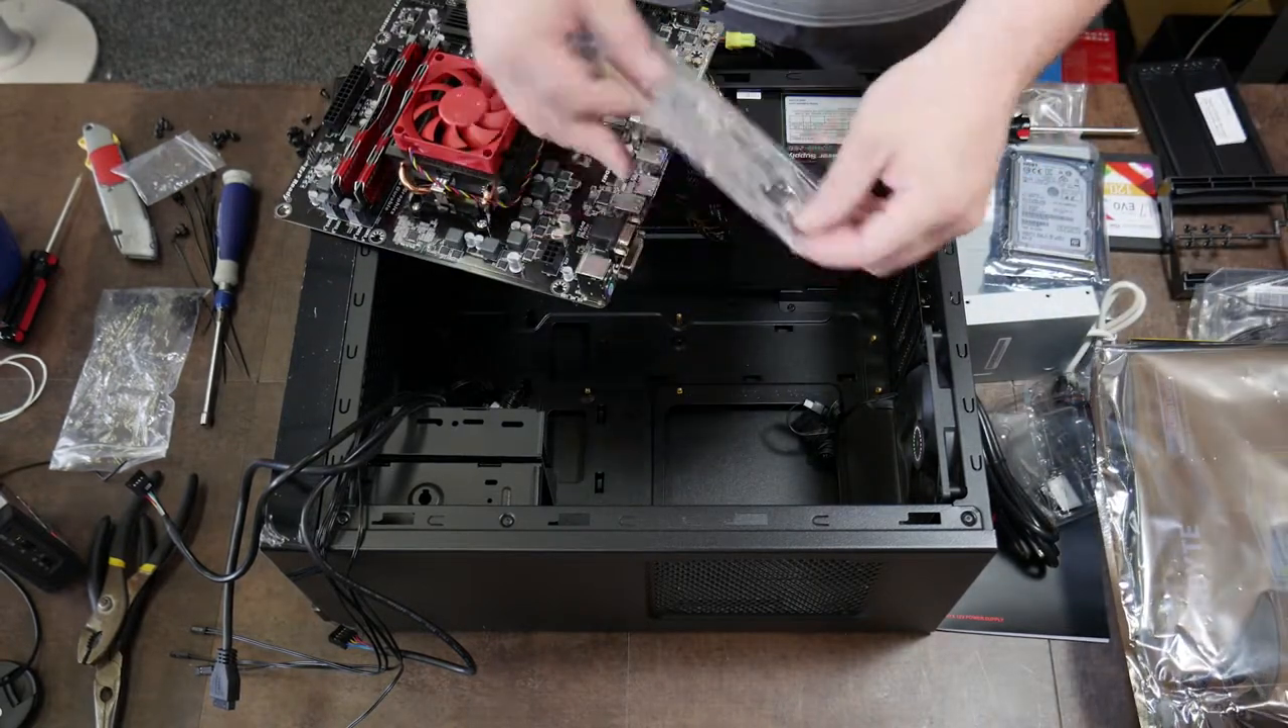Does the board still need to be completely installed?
Yes.